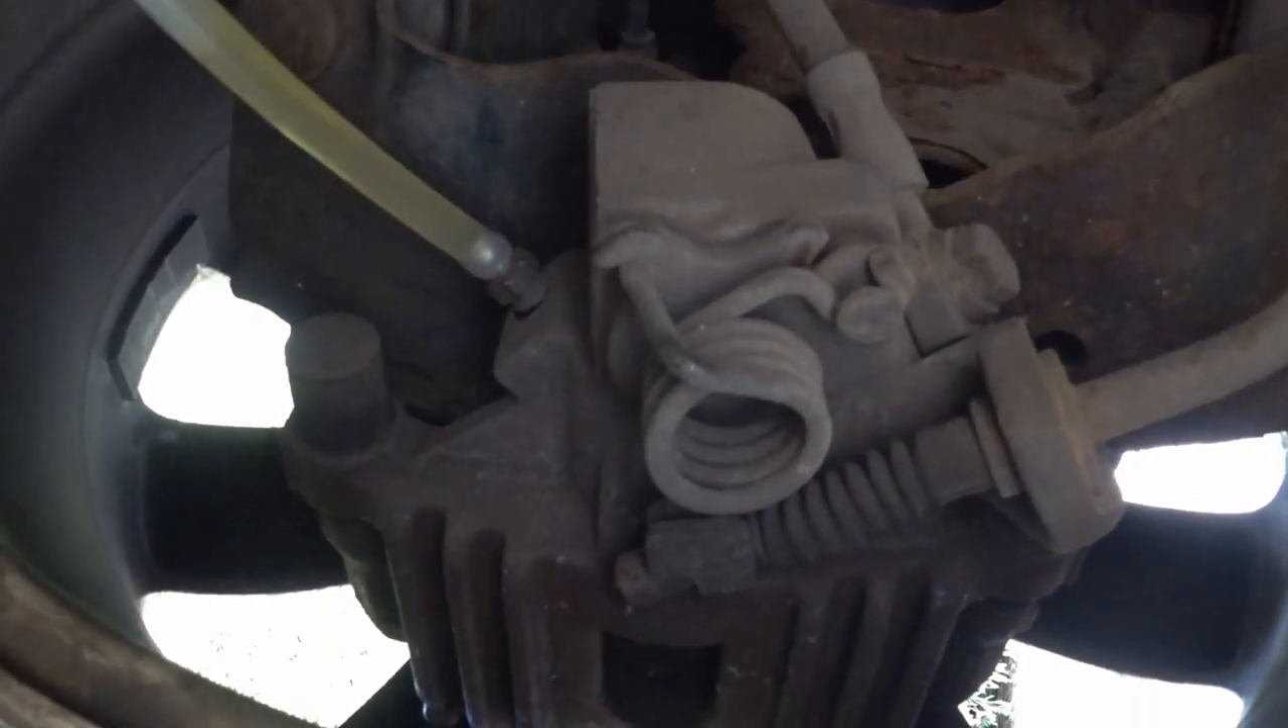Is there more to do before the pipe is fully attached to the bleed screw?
No.